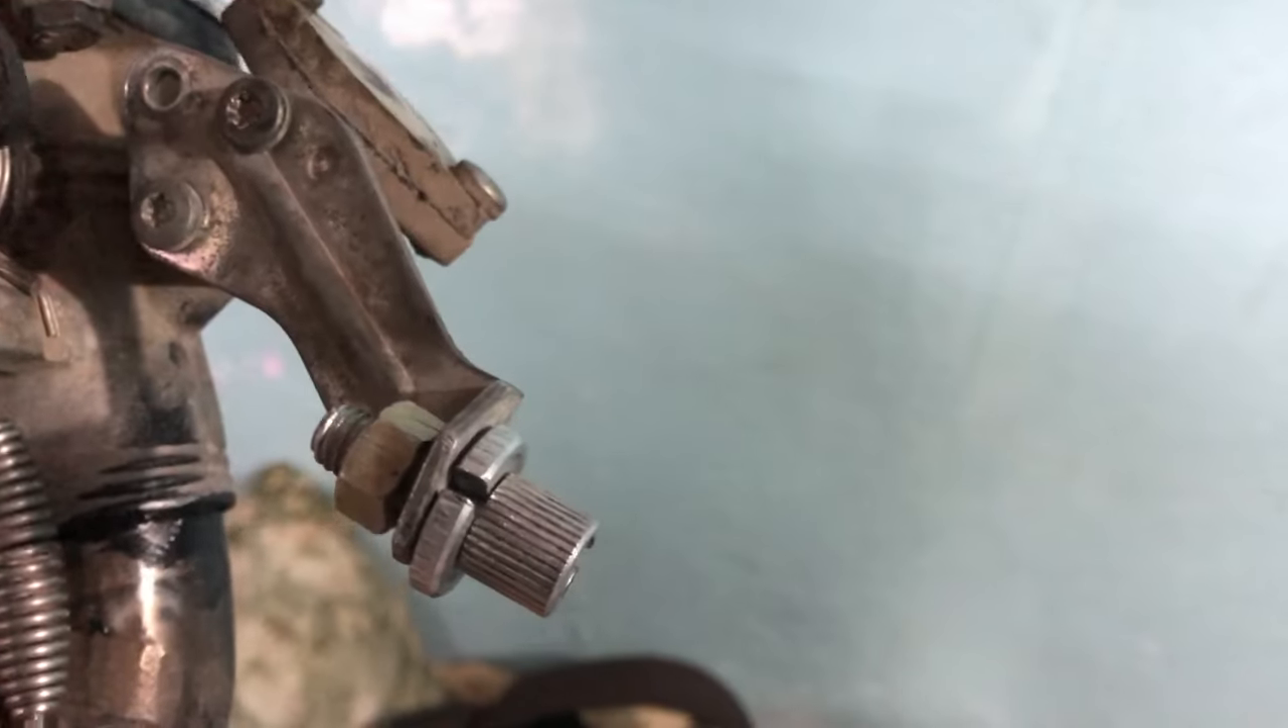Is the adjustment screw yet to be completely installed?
No.